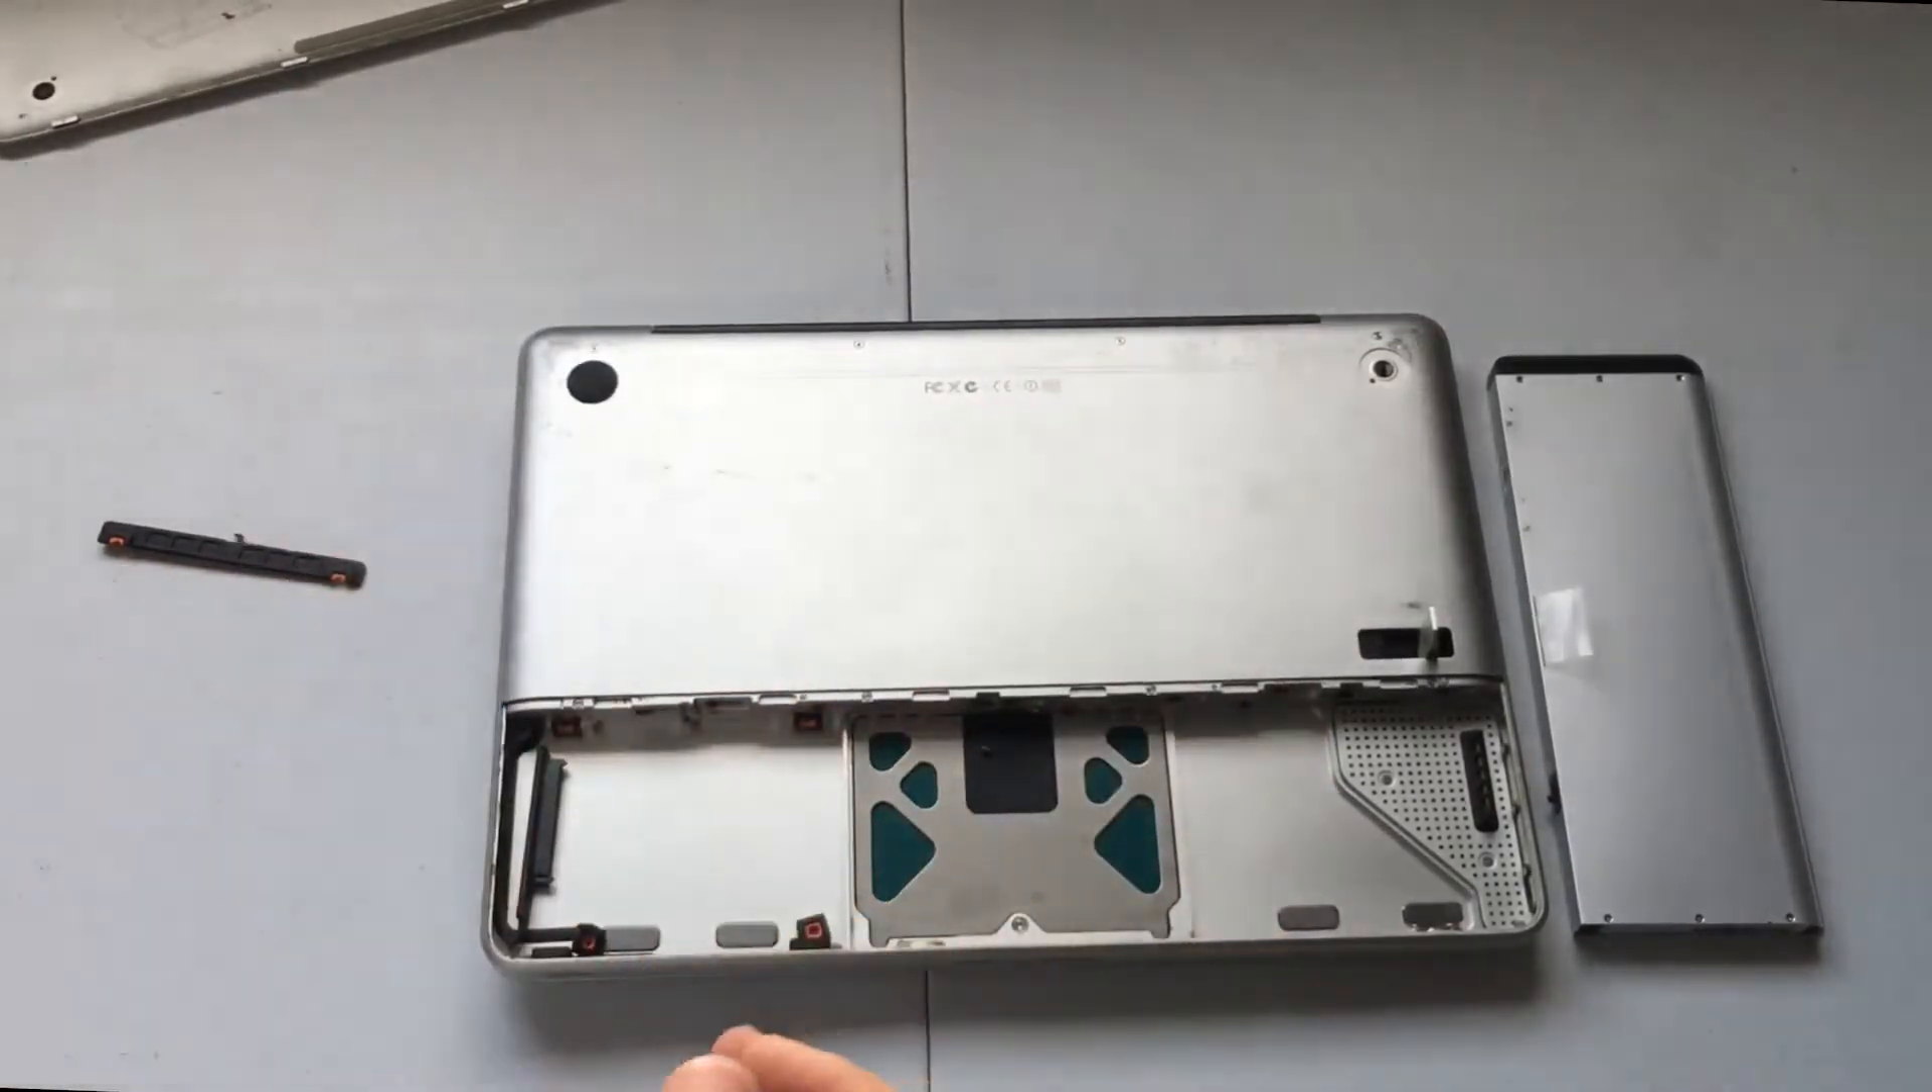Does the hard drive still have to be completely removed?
No.